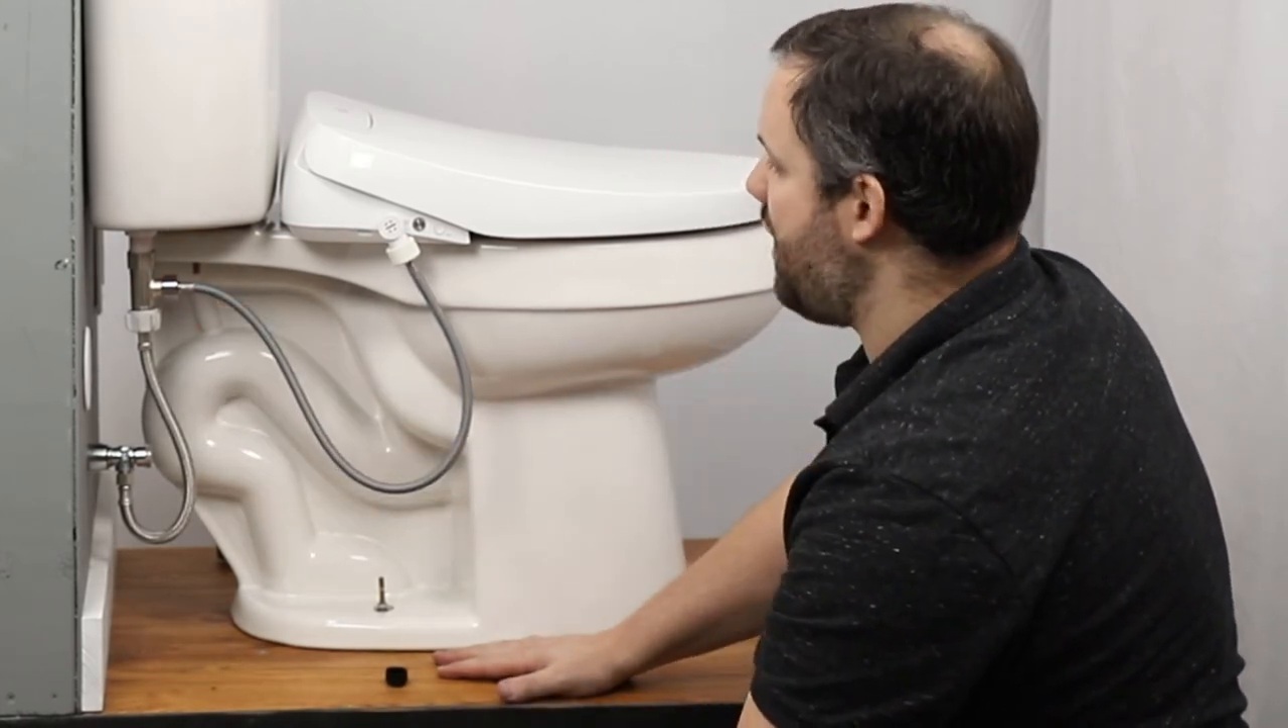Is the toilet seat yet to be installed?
No.